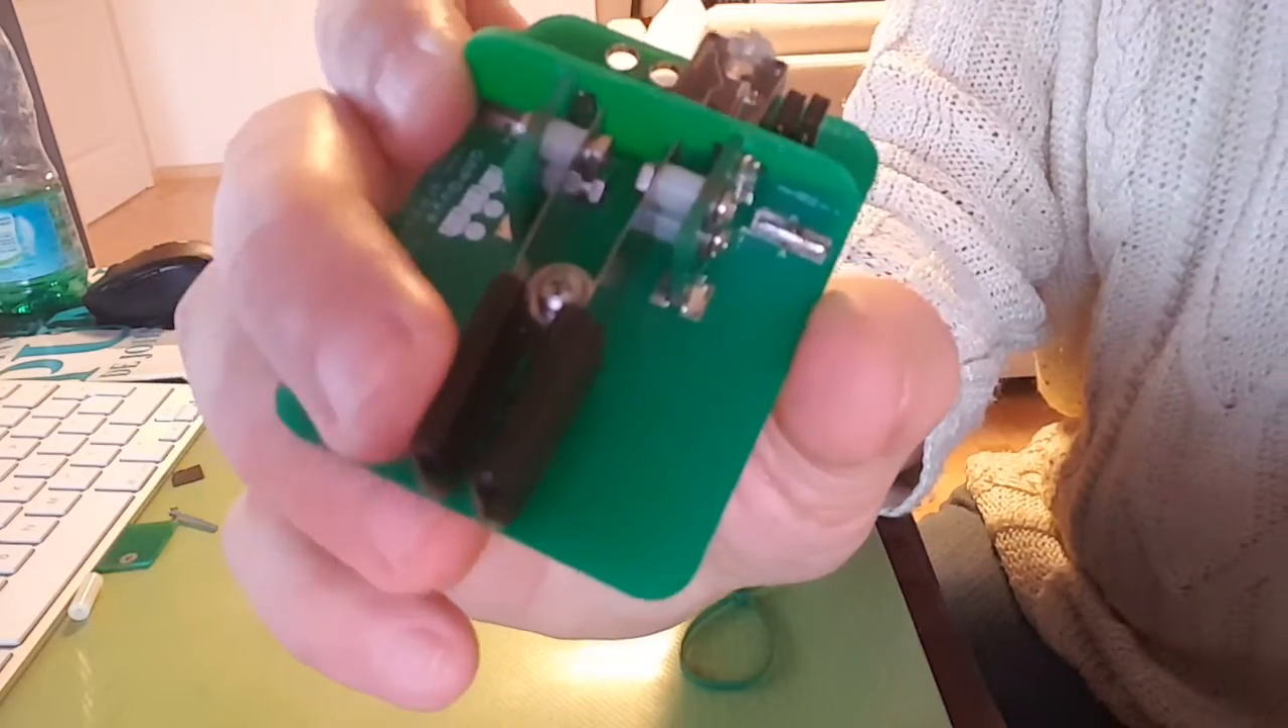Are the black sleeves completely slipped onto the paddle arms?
Yes.